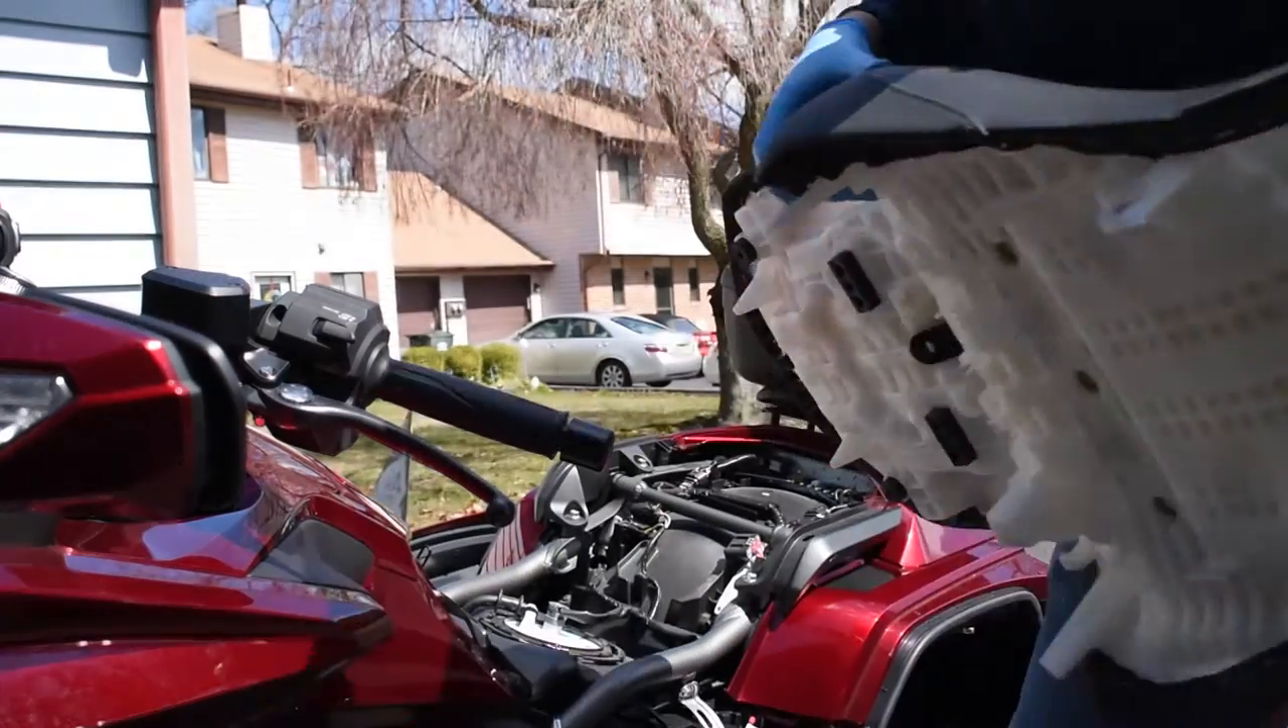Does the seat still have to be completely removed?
No.